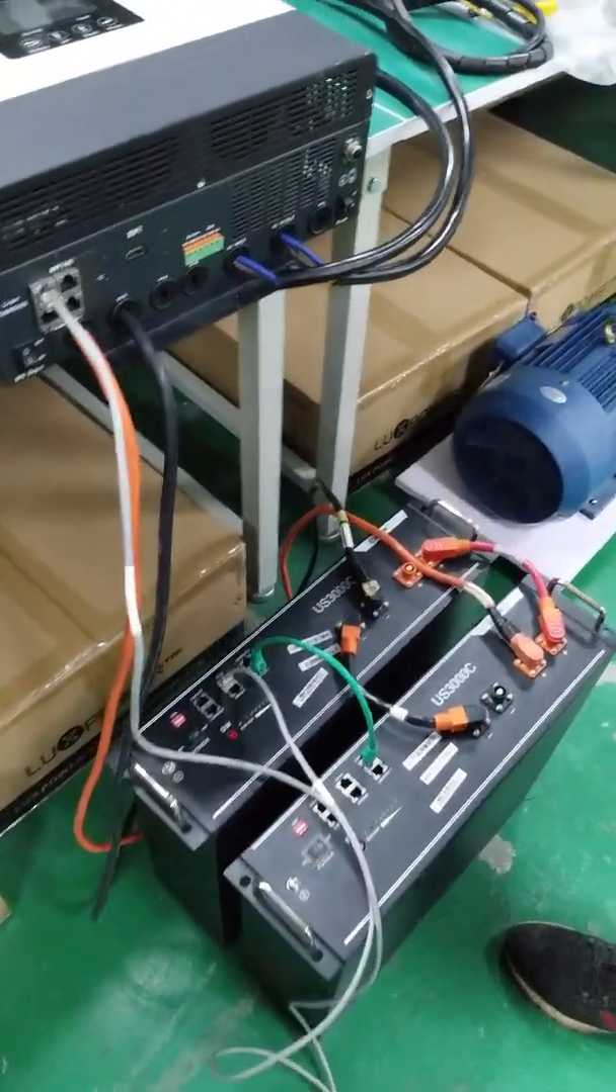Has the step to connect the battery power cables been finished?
Yes.